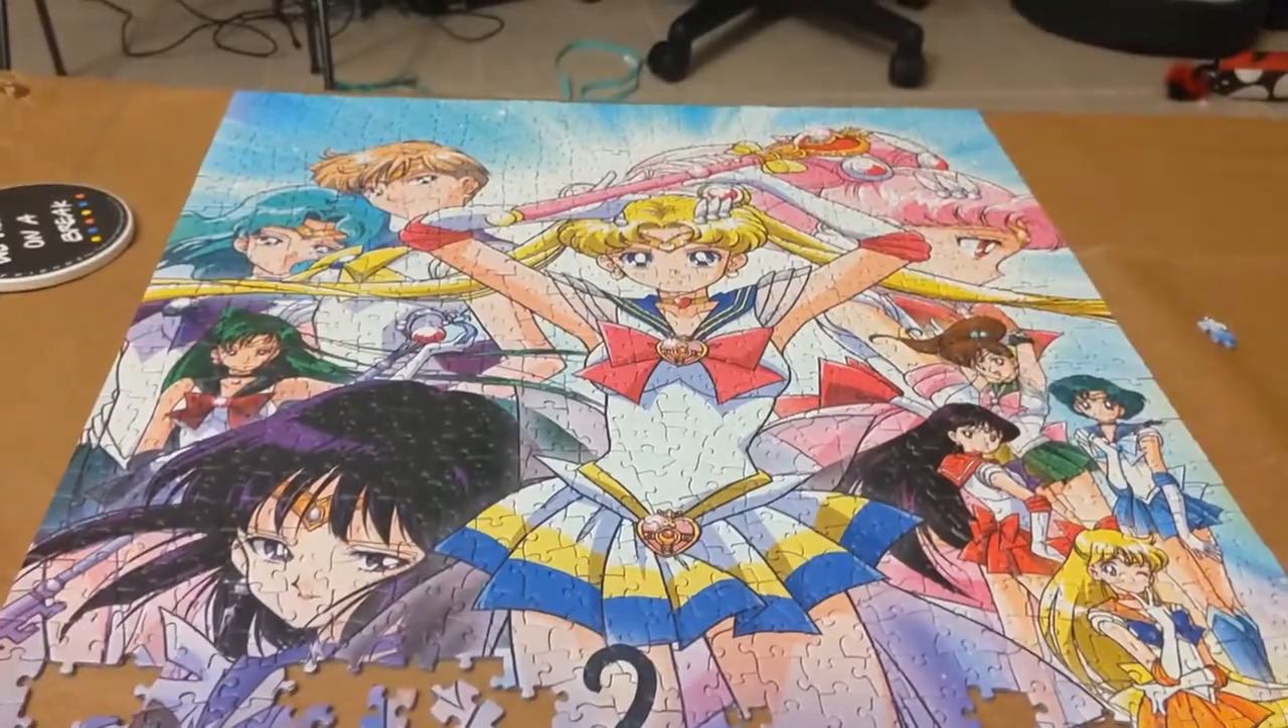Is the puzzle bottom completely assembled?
No.